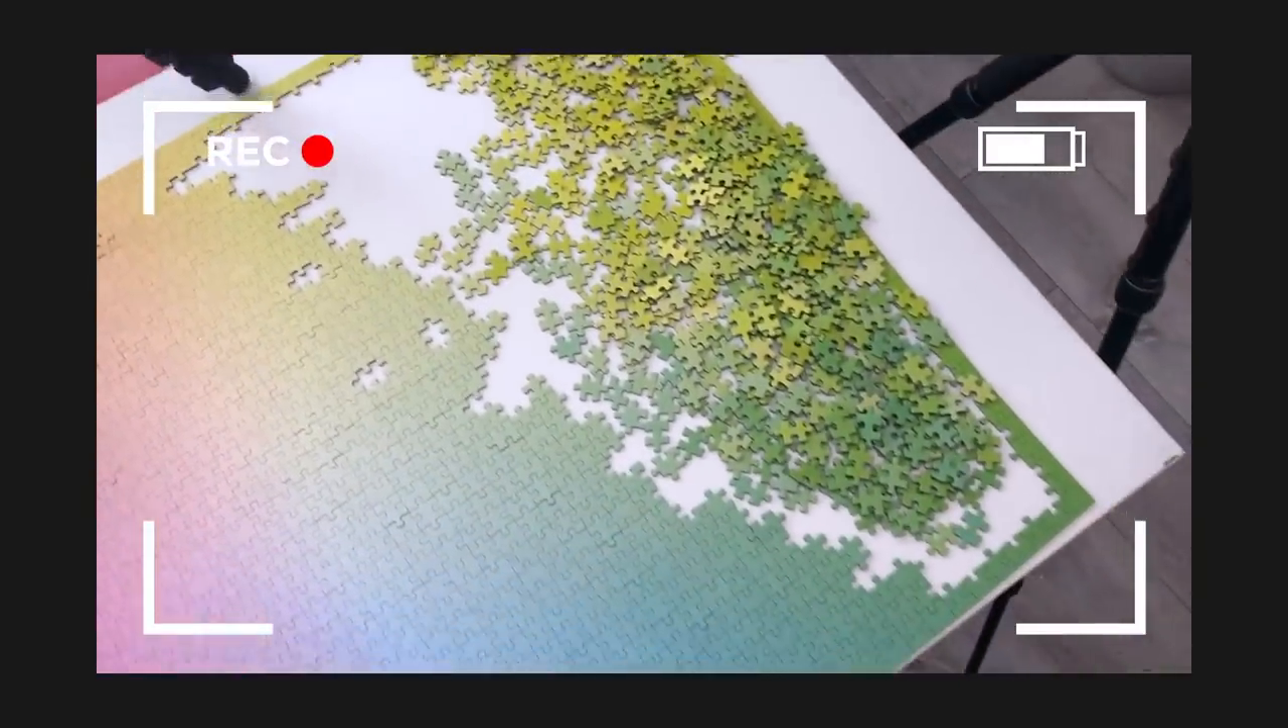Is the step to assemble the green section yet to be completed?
Yes.